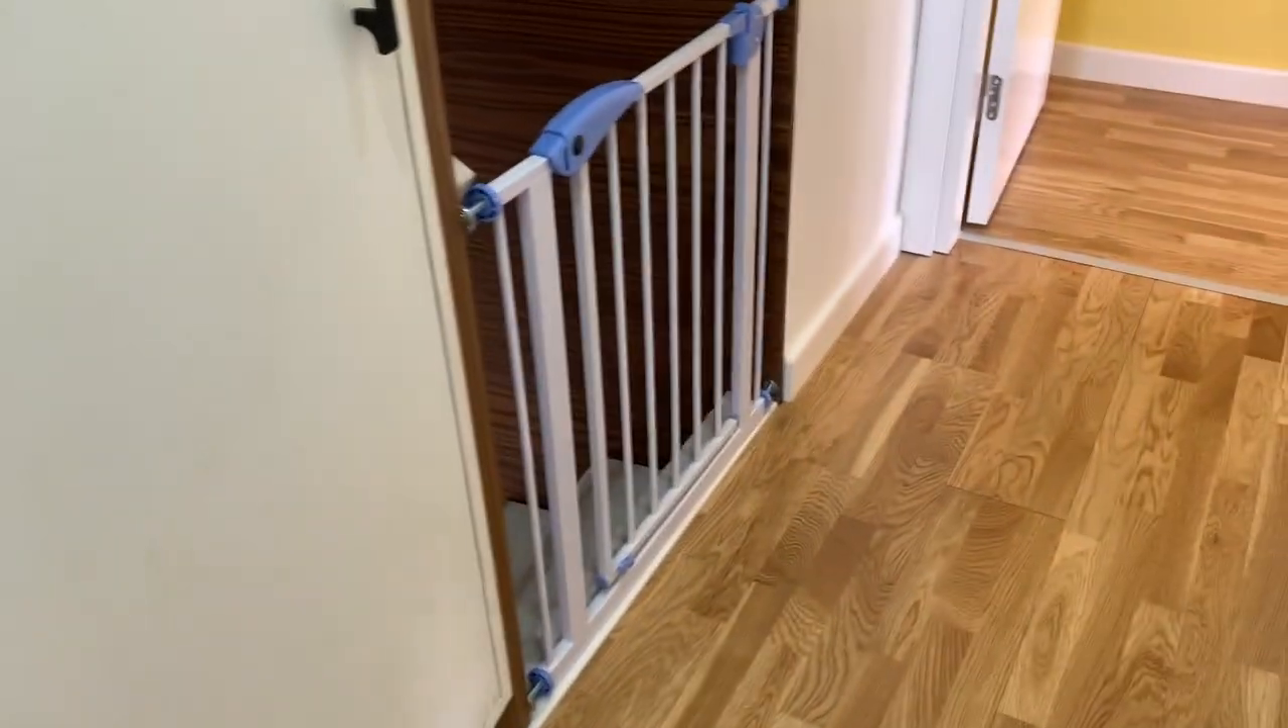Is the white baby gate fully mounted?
Yes.